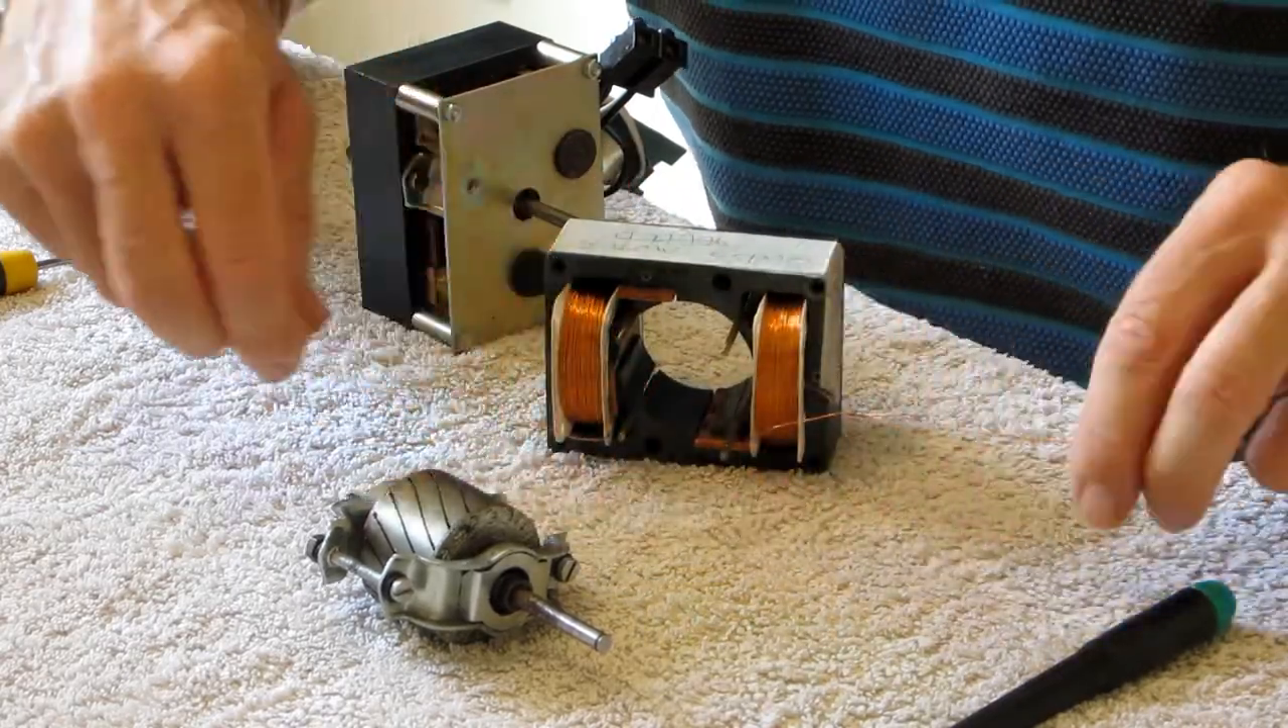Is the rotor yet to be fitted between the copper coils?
Yes.